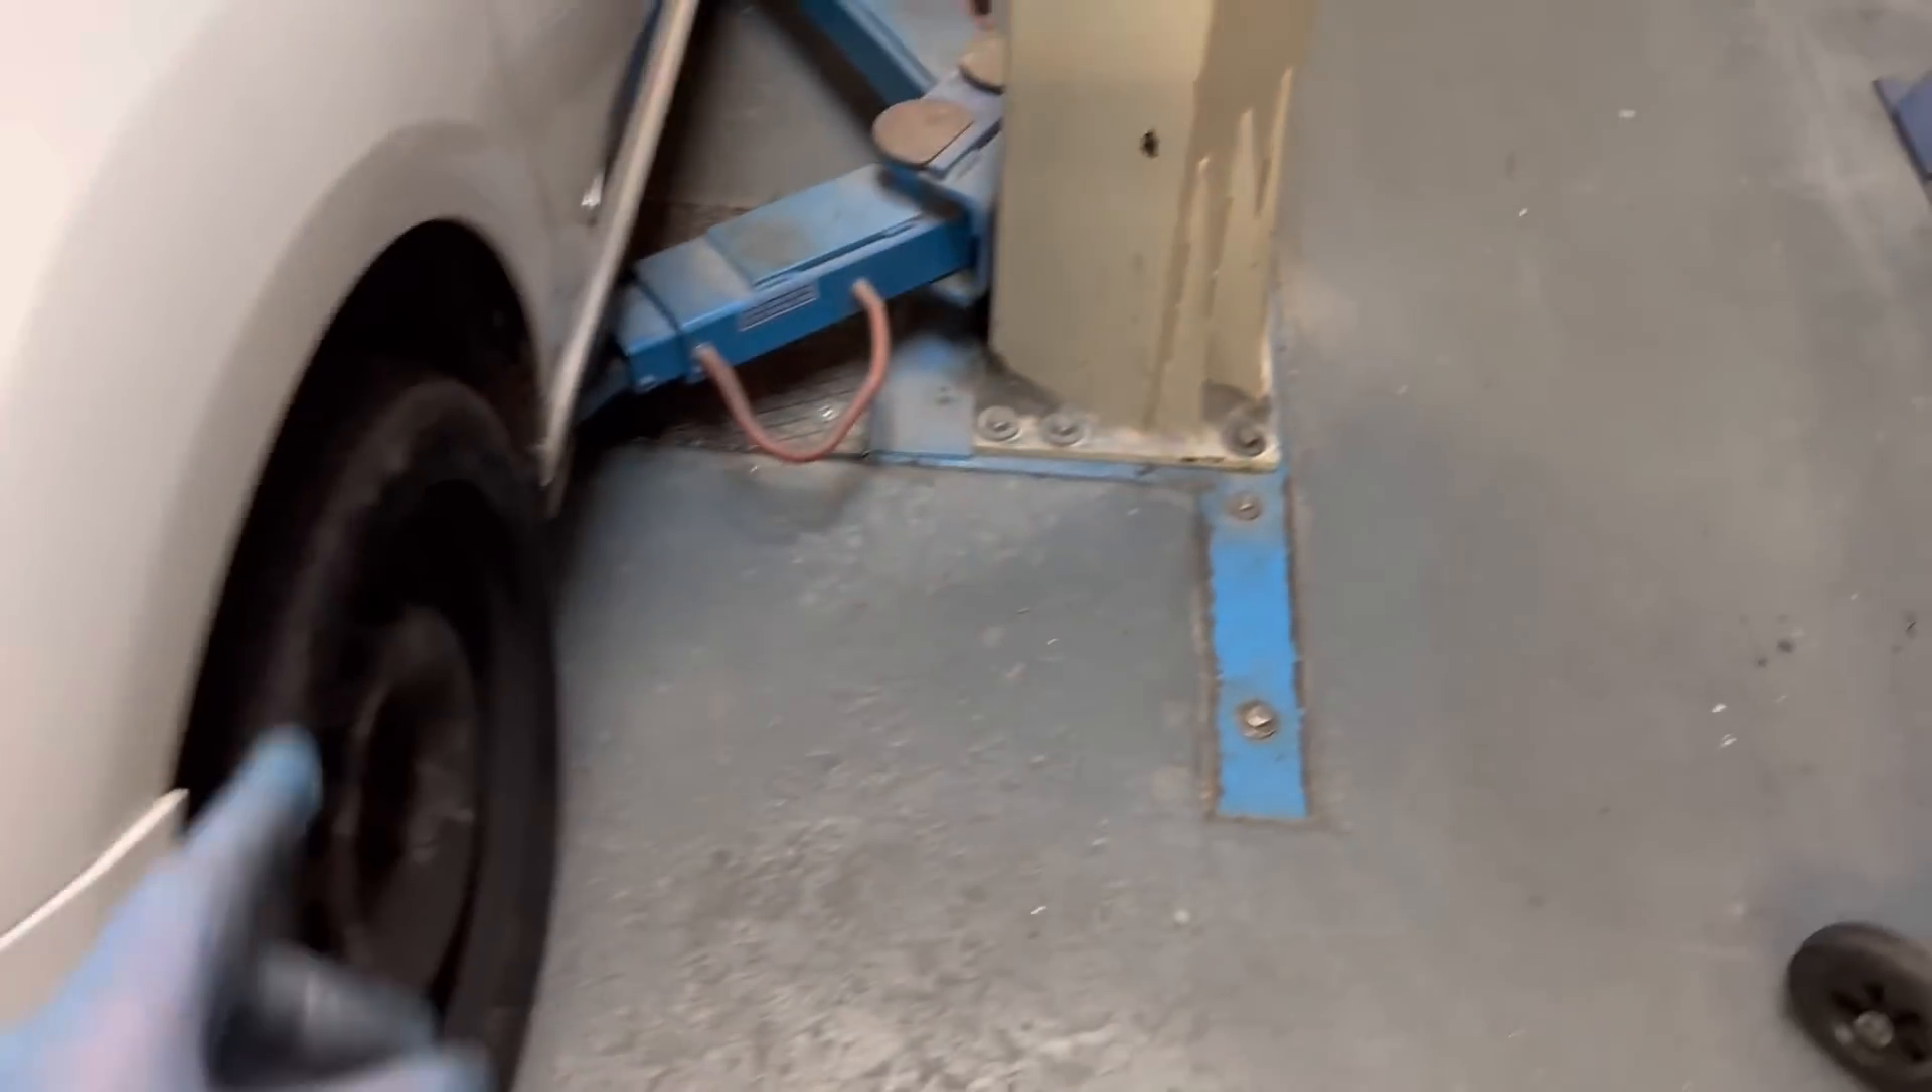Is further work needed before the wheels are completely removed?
Yes.